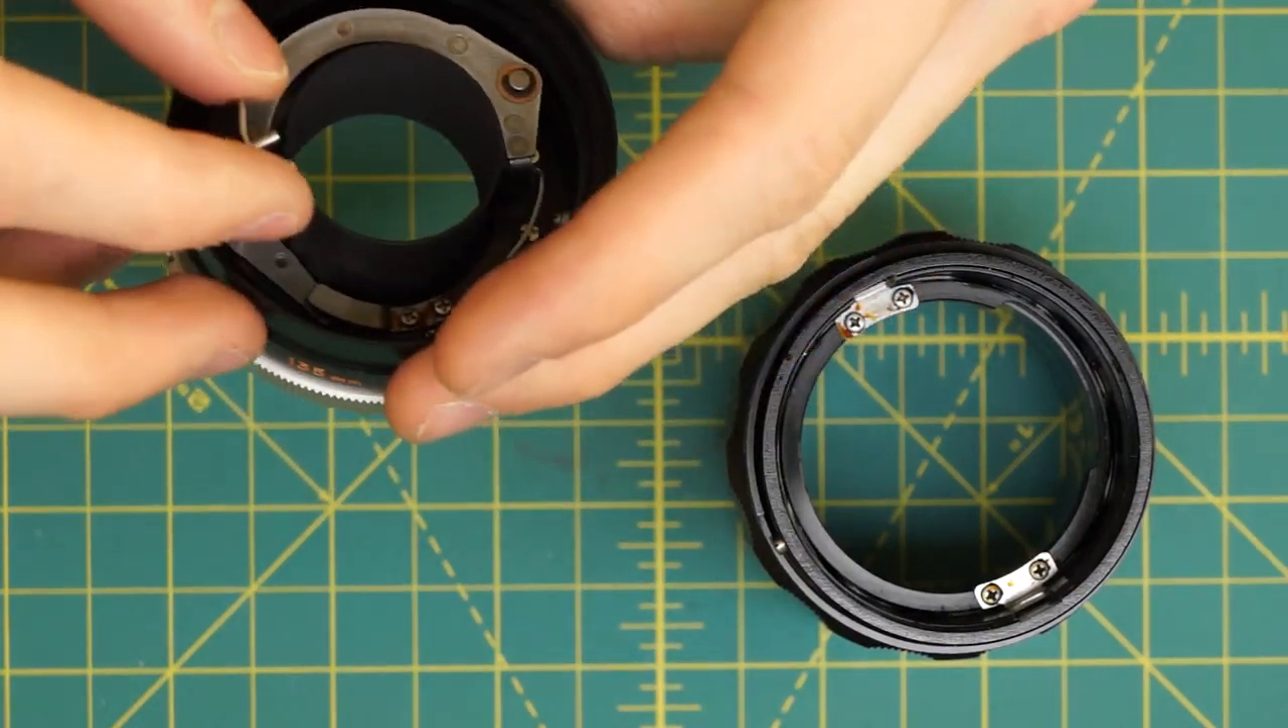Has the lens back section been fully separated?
Yes.